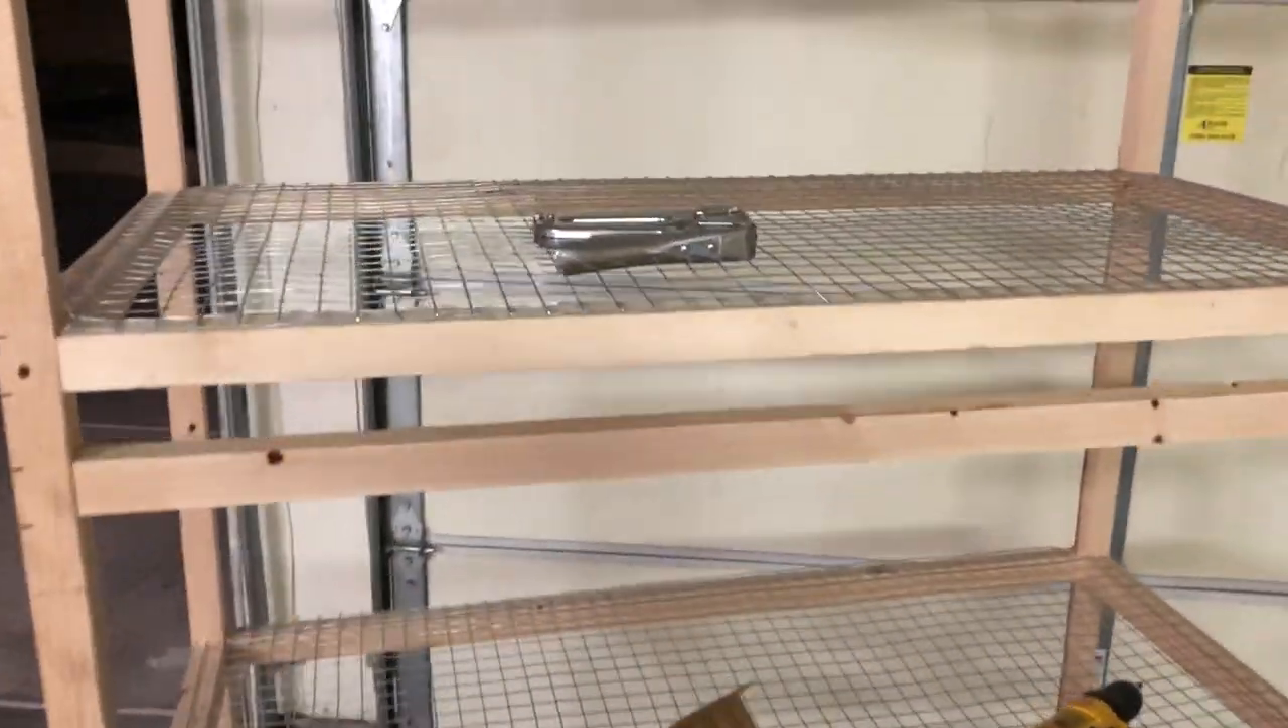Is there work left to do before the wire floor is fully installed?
No.